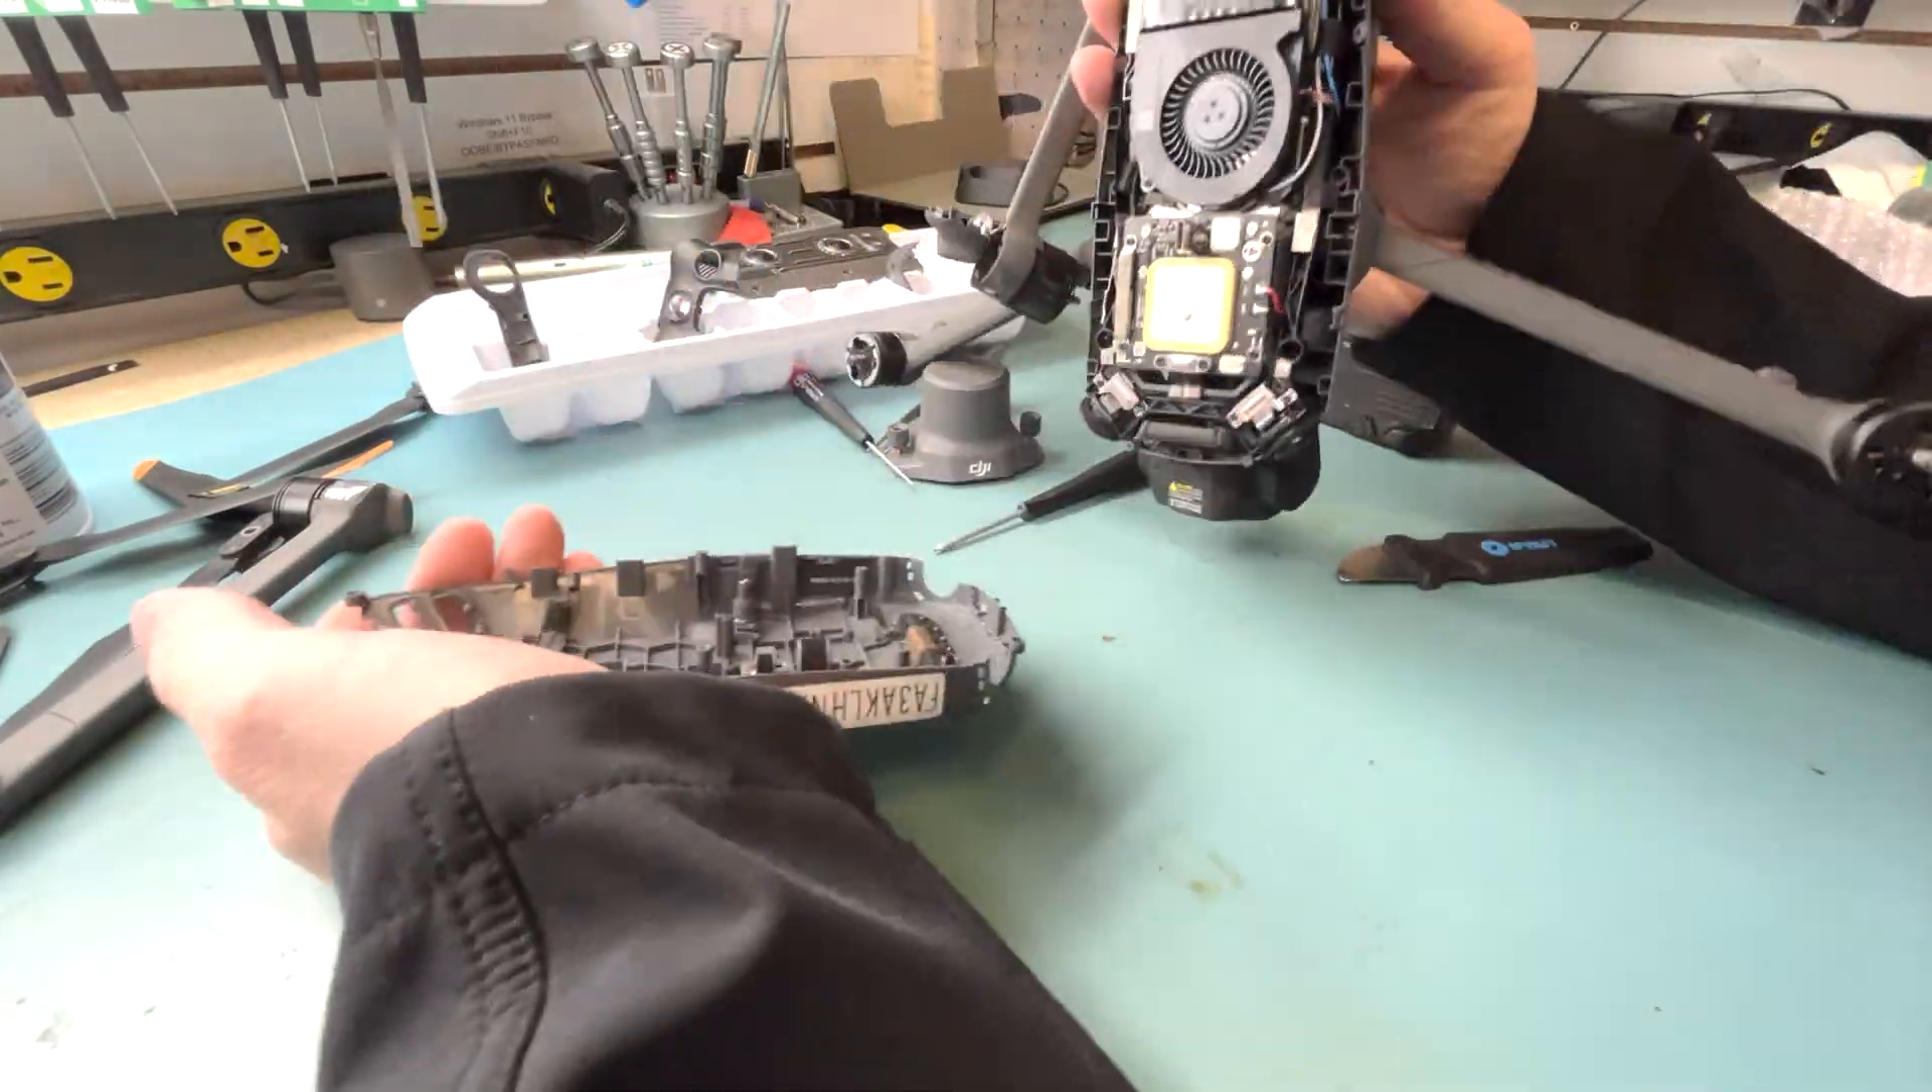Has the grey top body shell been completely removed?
Yes.